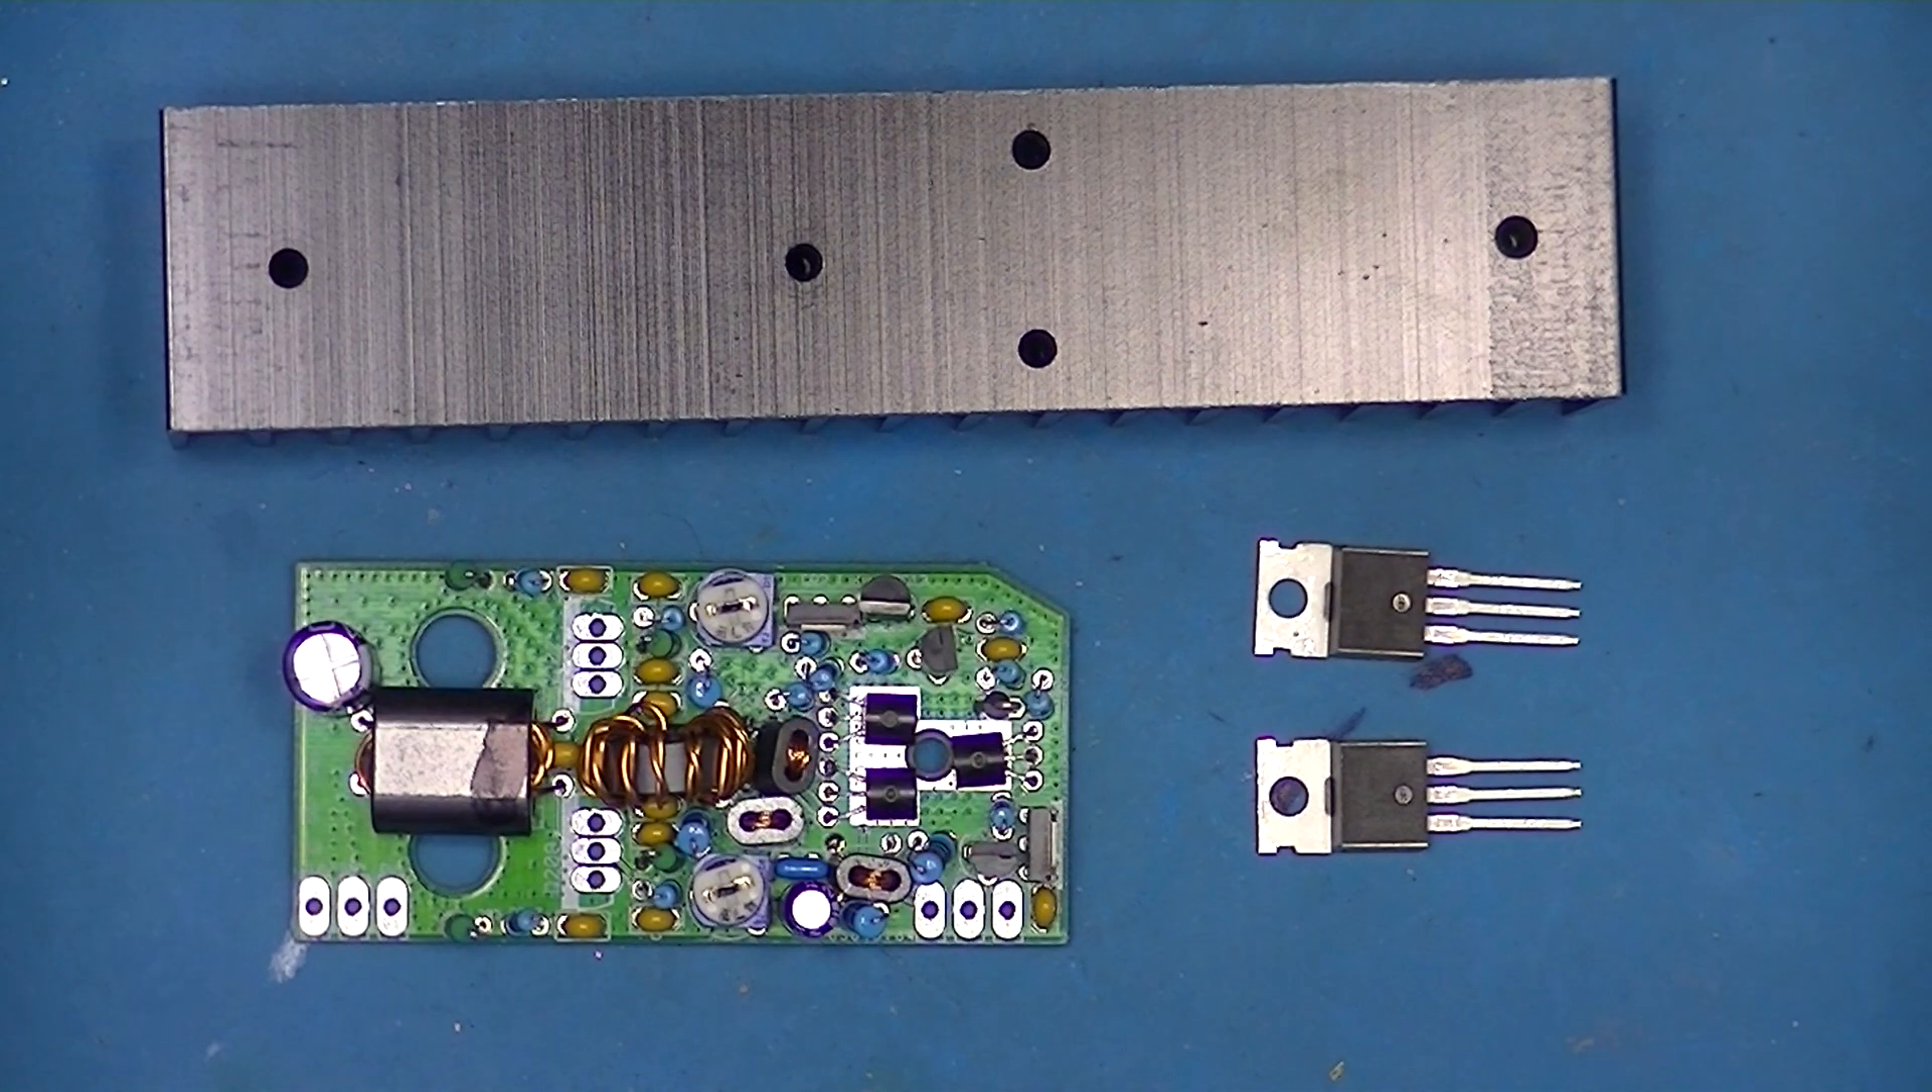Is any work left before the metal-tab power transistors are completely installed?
Yes.